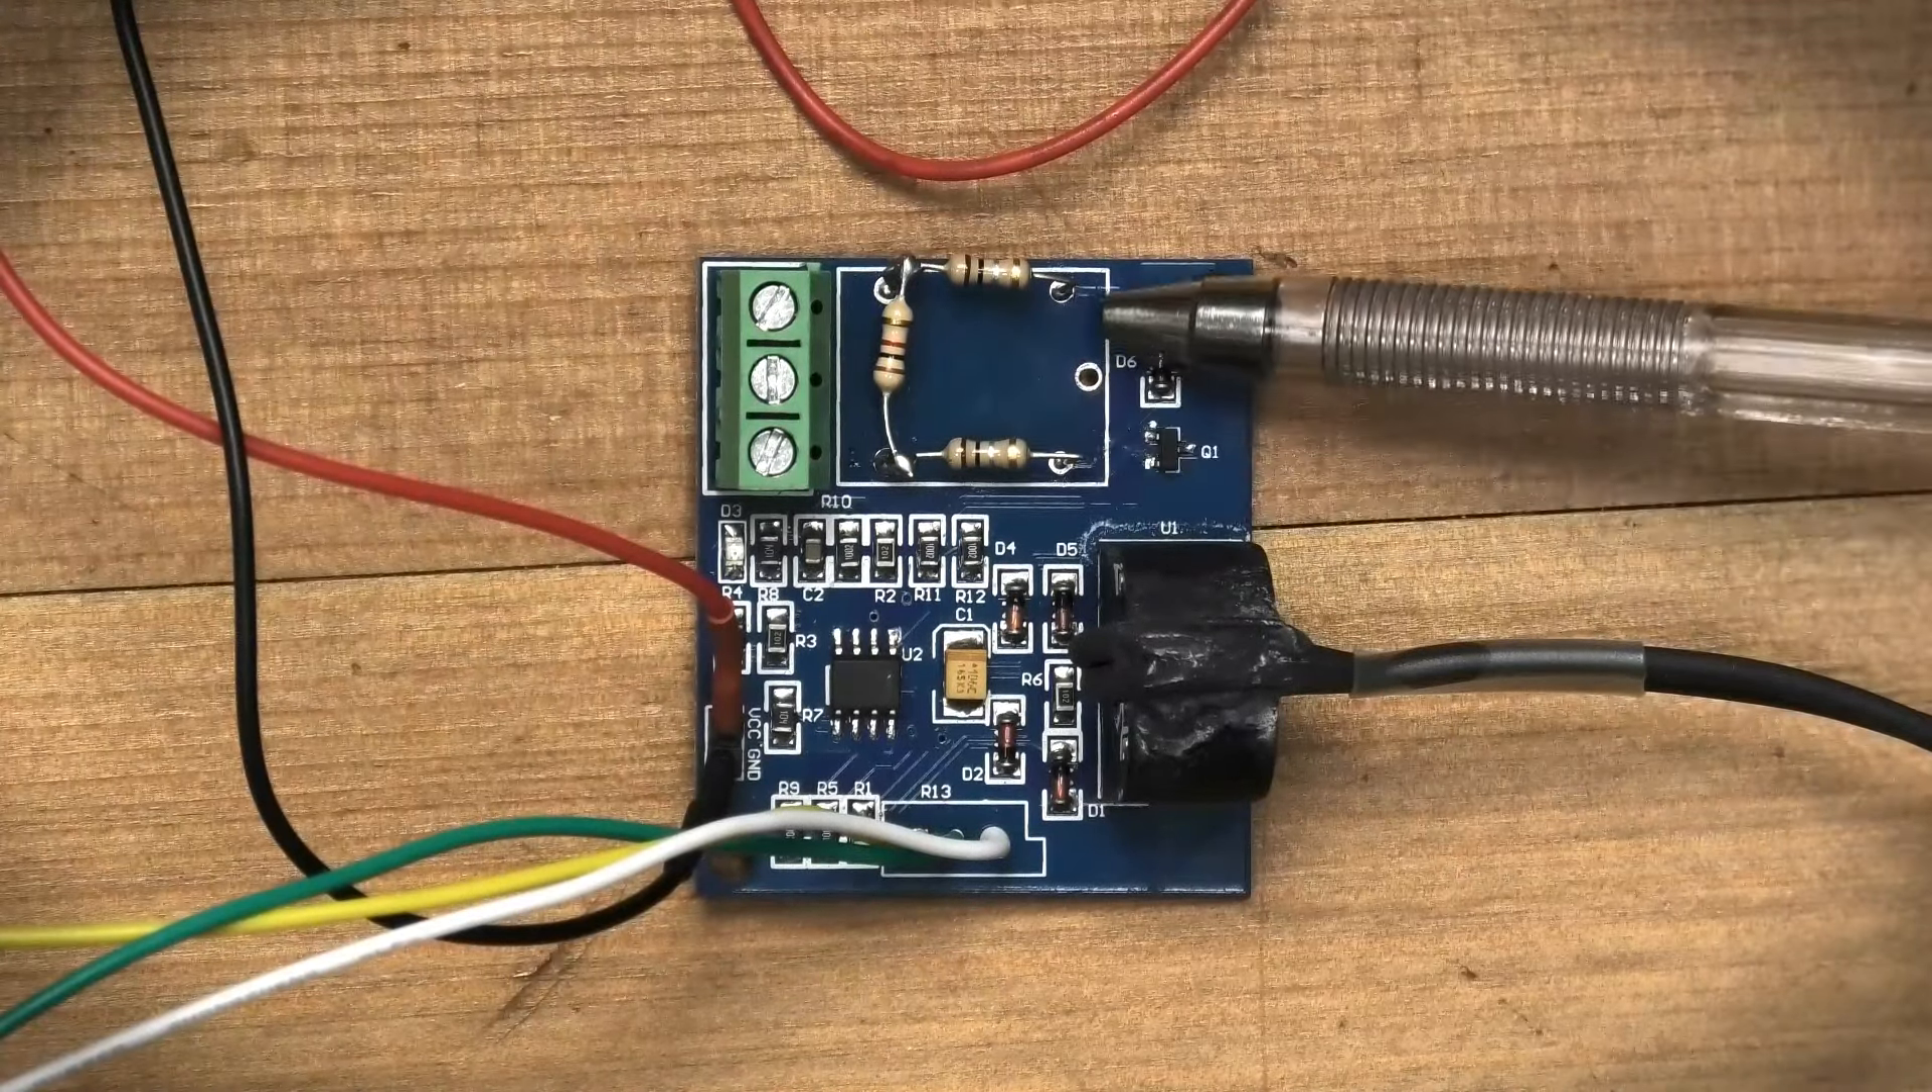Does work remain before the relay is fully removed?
No.